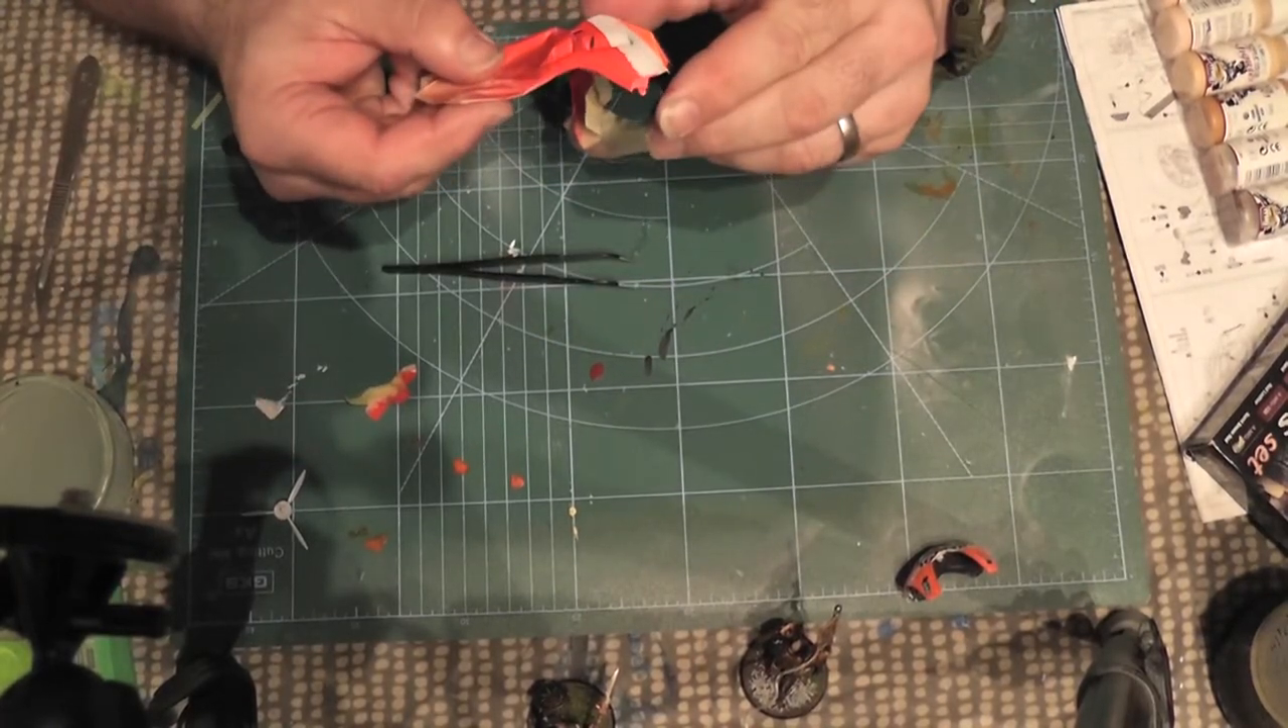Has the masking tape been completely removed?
No.